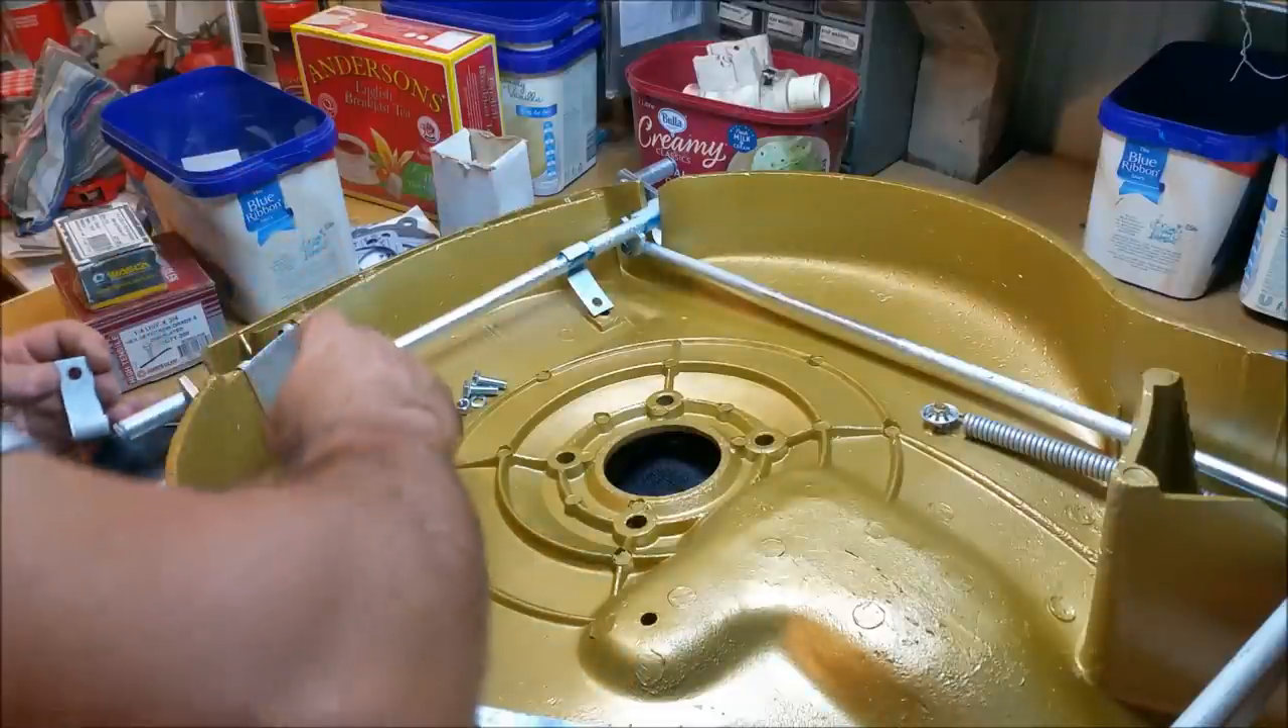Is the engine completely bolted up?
No.